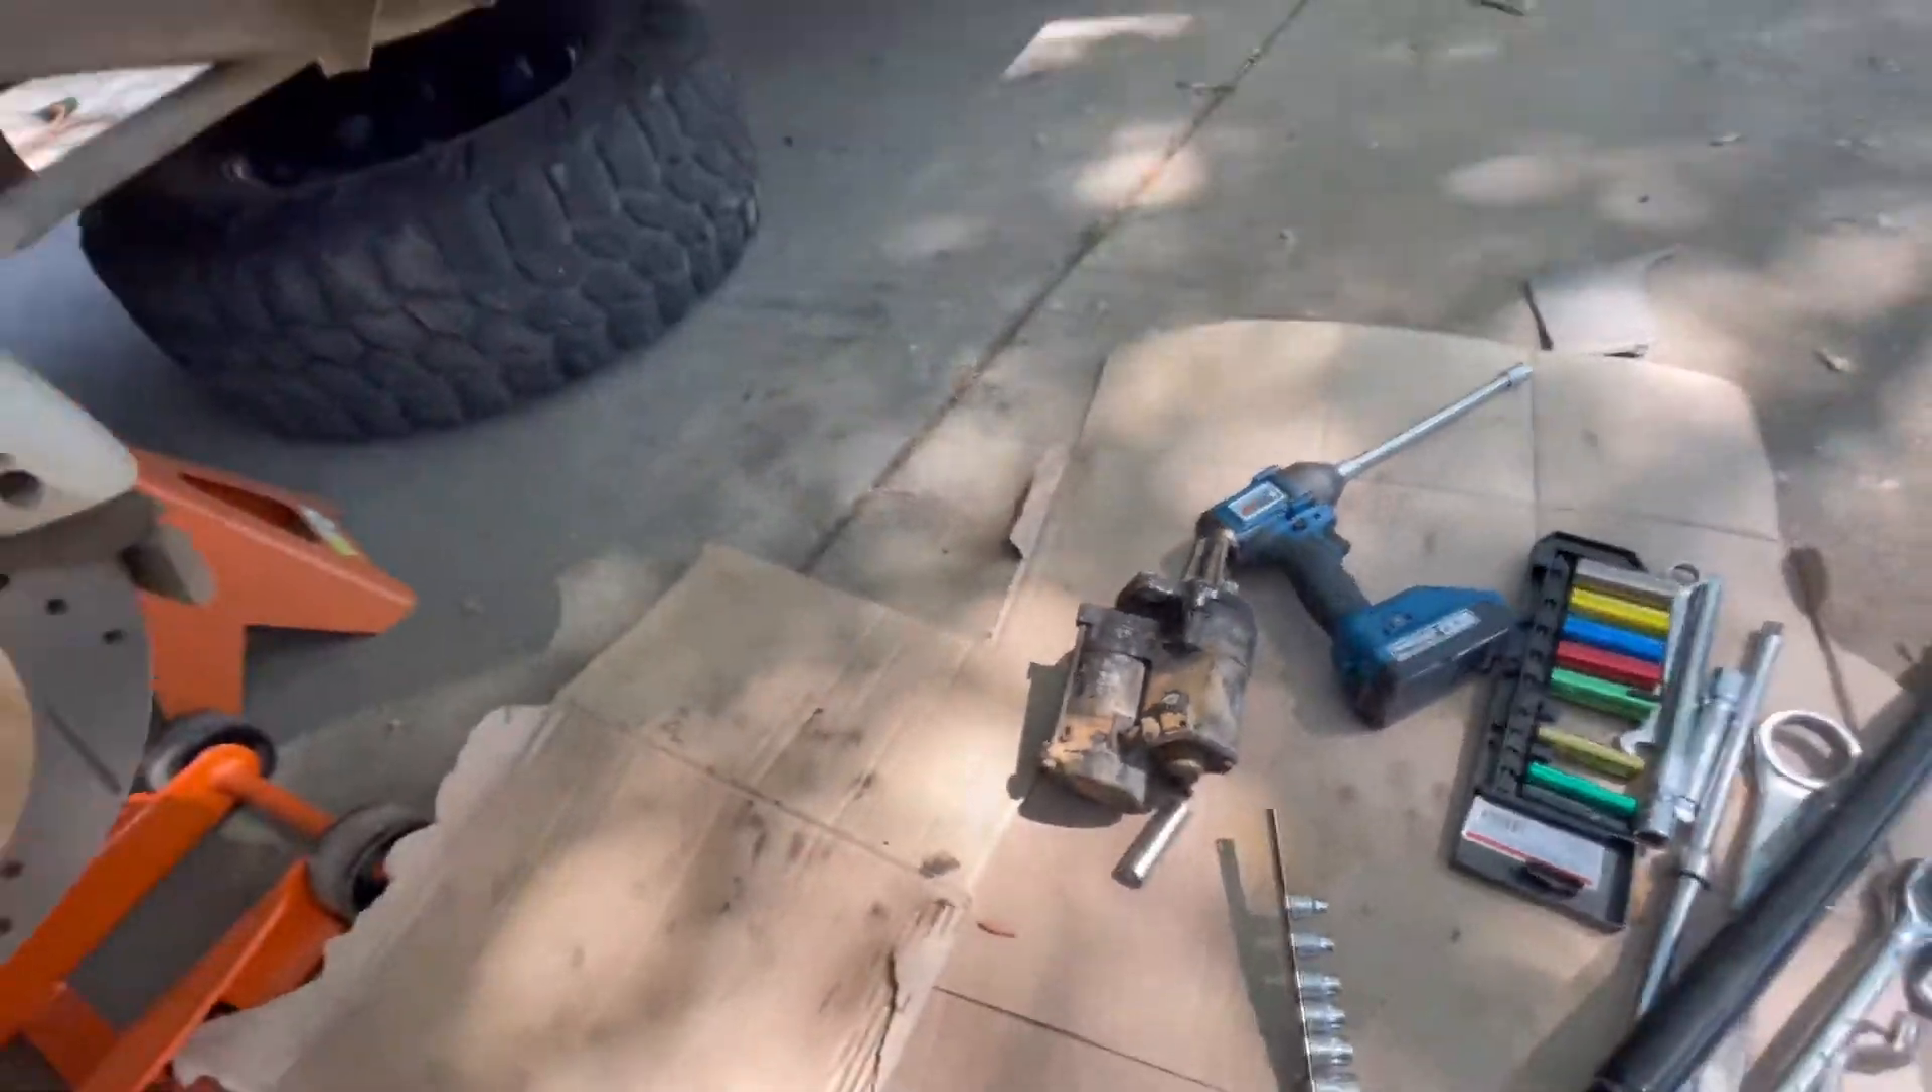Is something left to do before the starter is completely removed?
No.